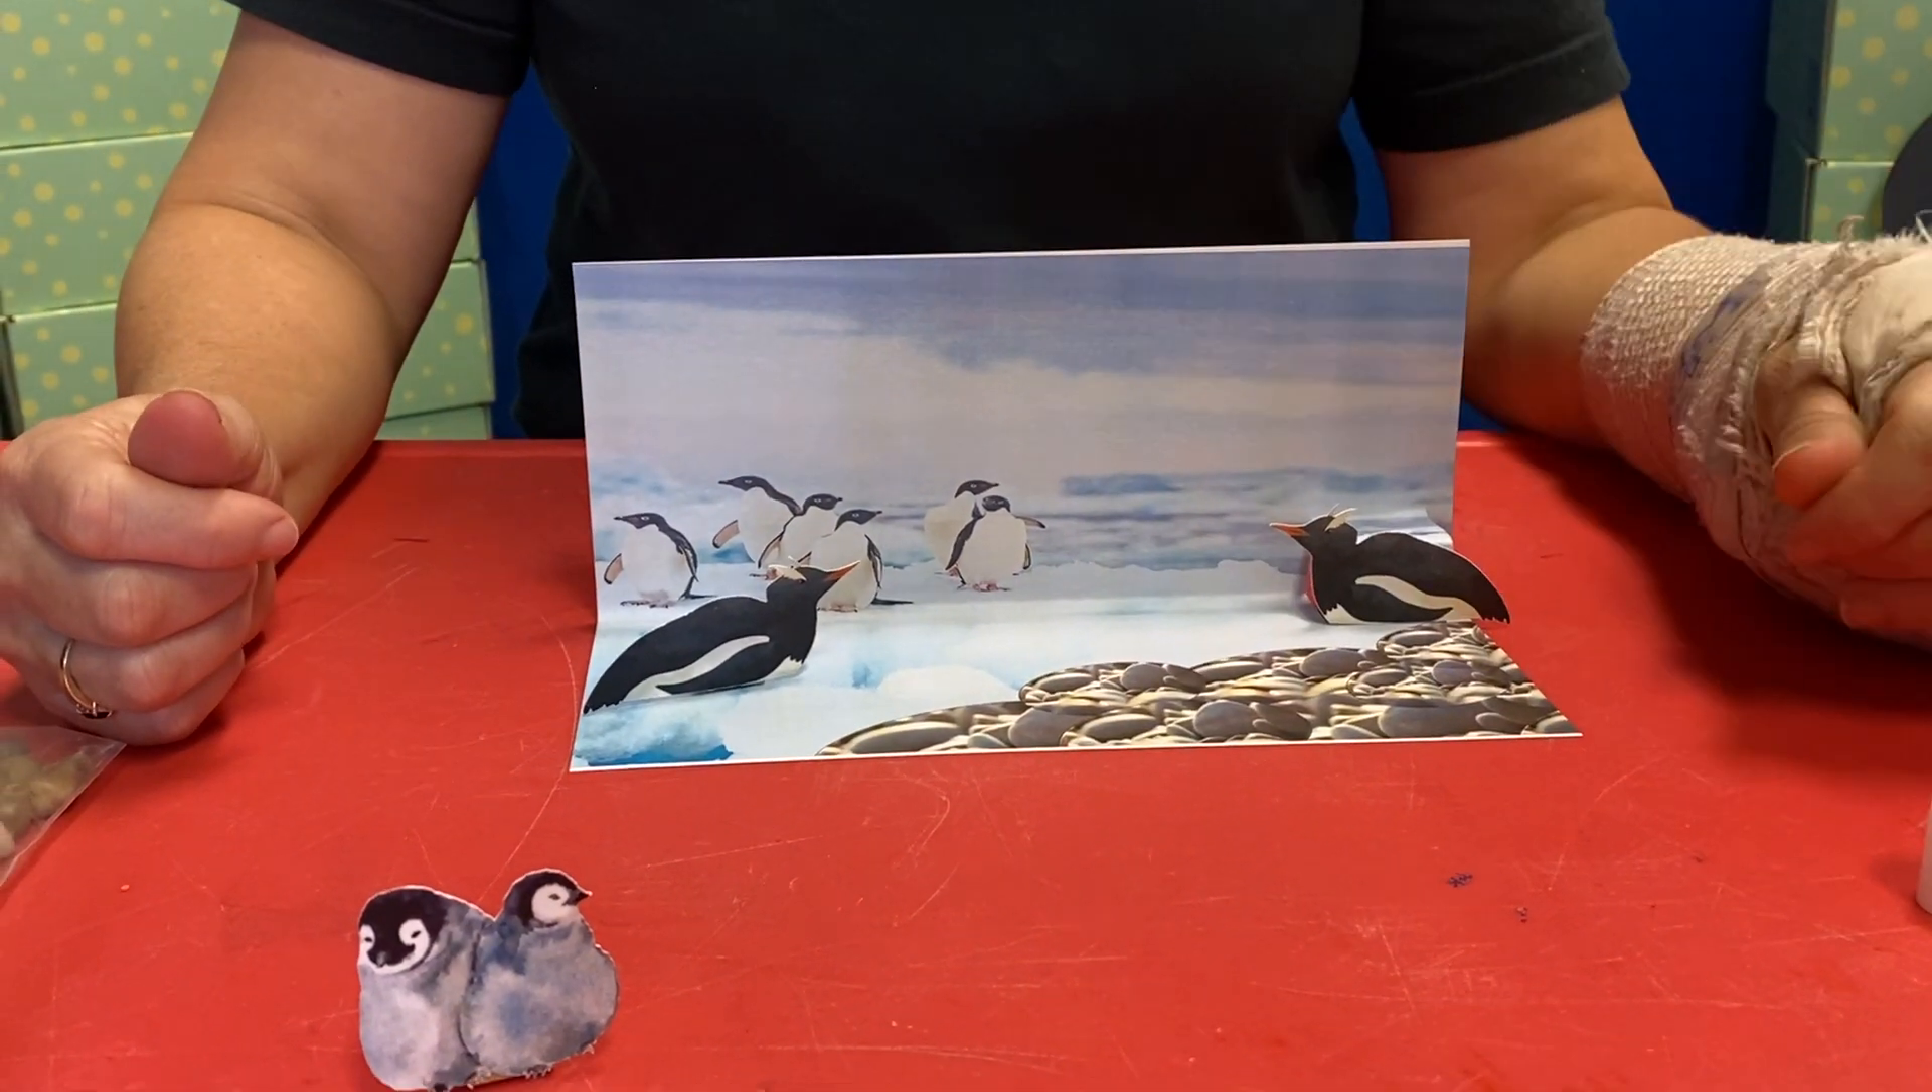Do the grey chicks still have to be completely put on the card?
Yes.